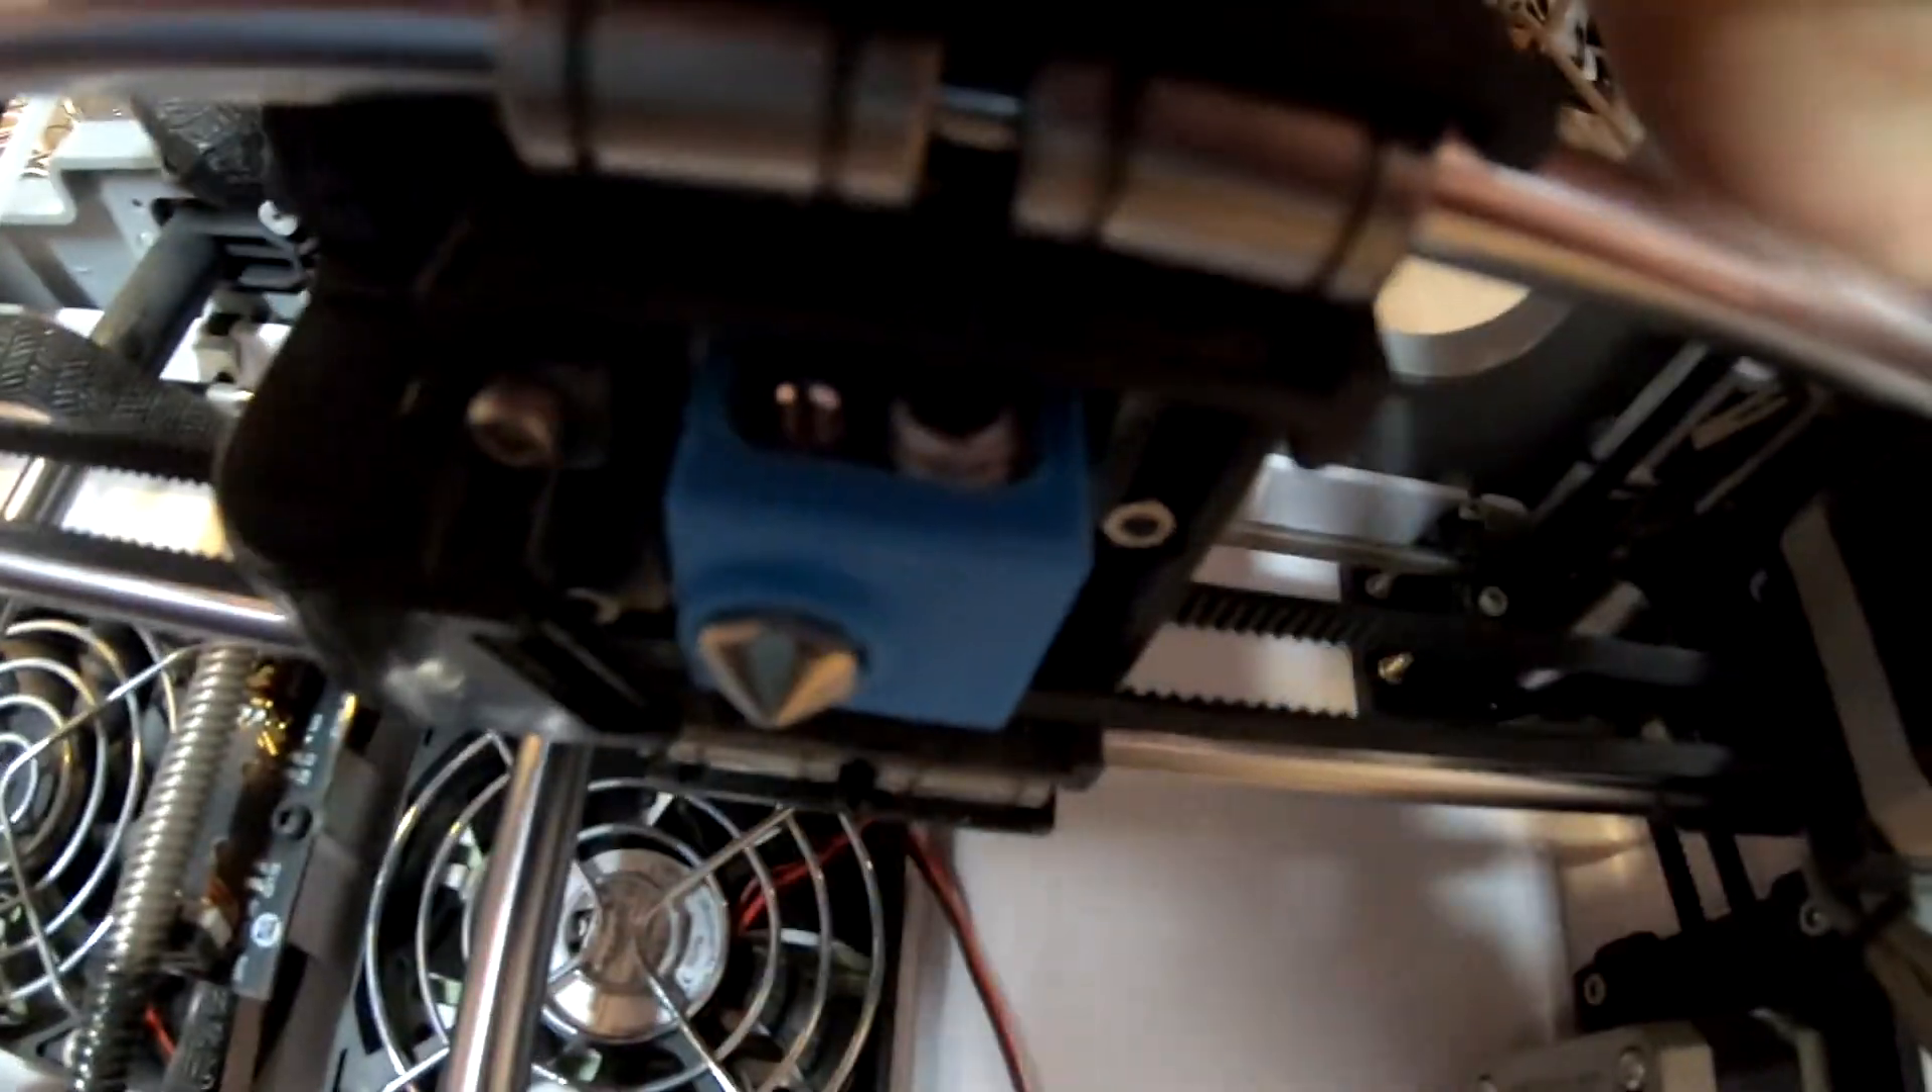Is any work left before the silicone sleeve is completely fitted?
No.